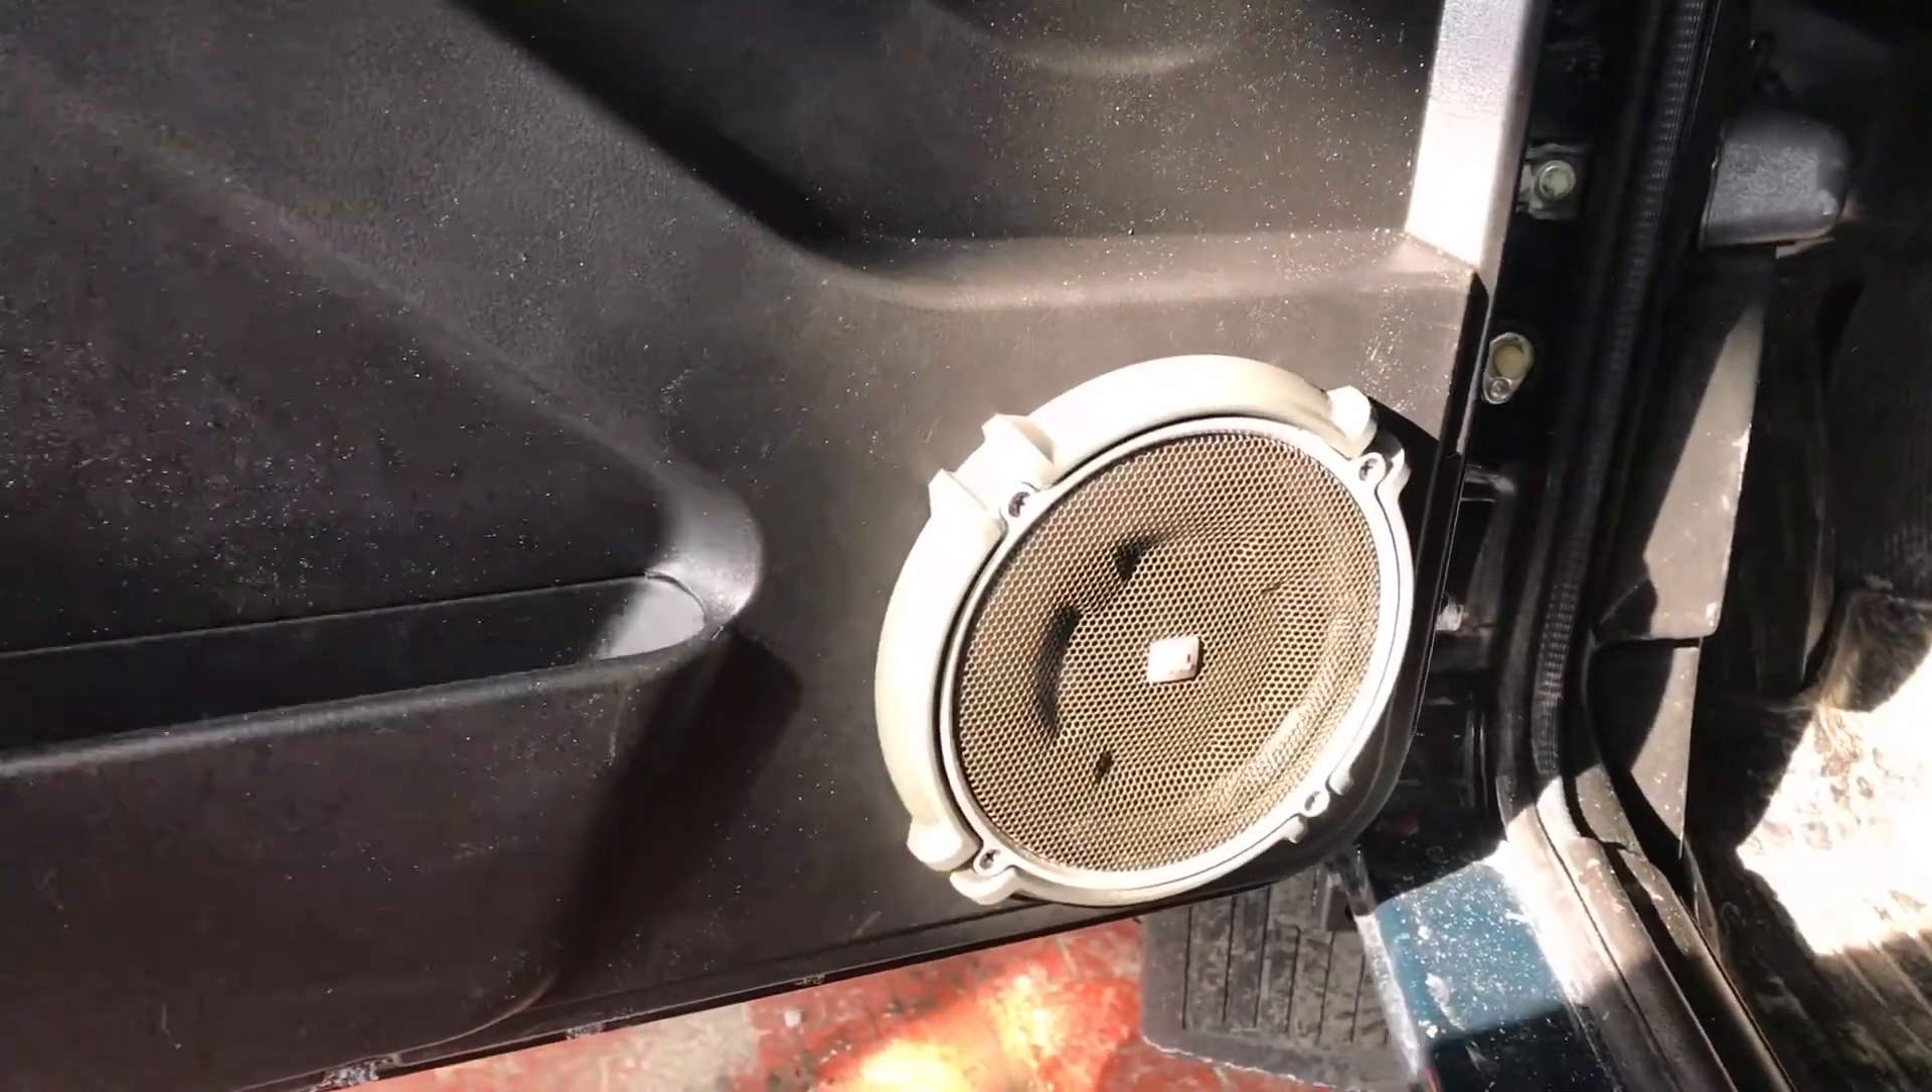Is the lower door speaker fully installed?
Yes.